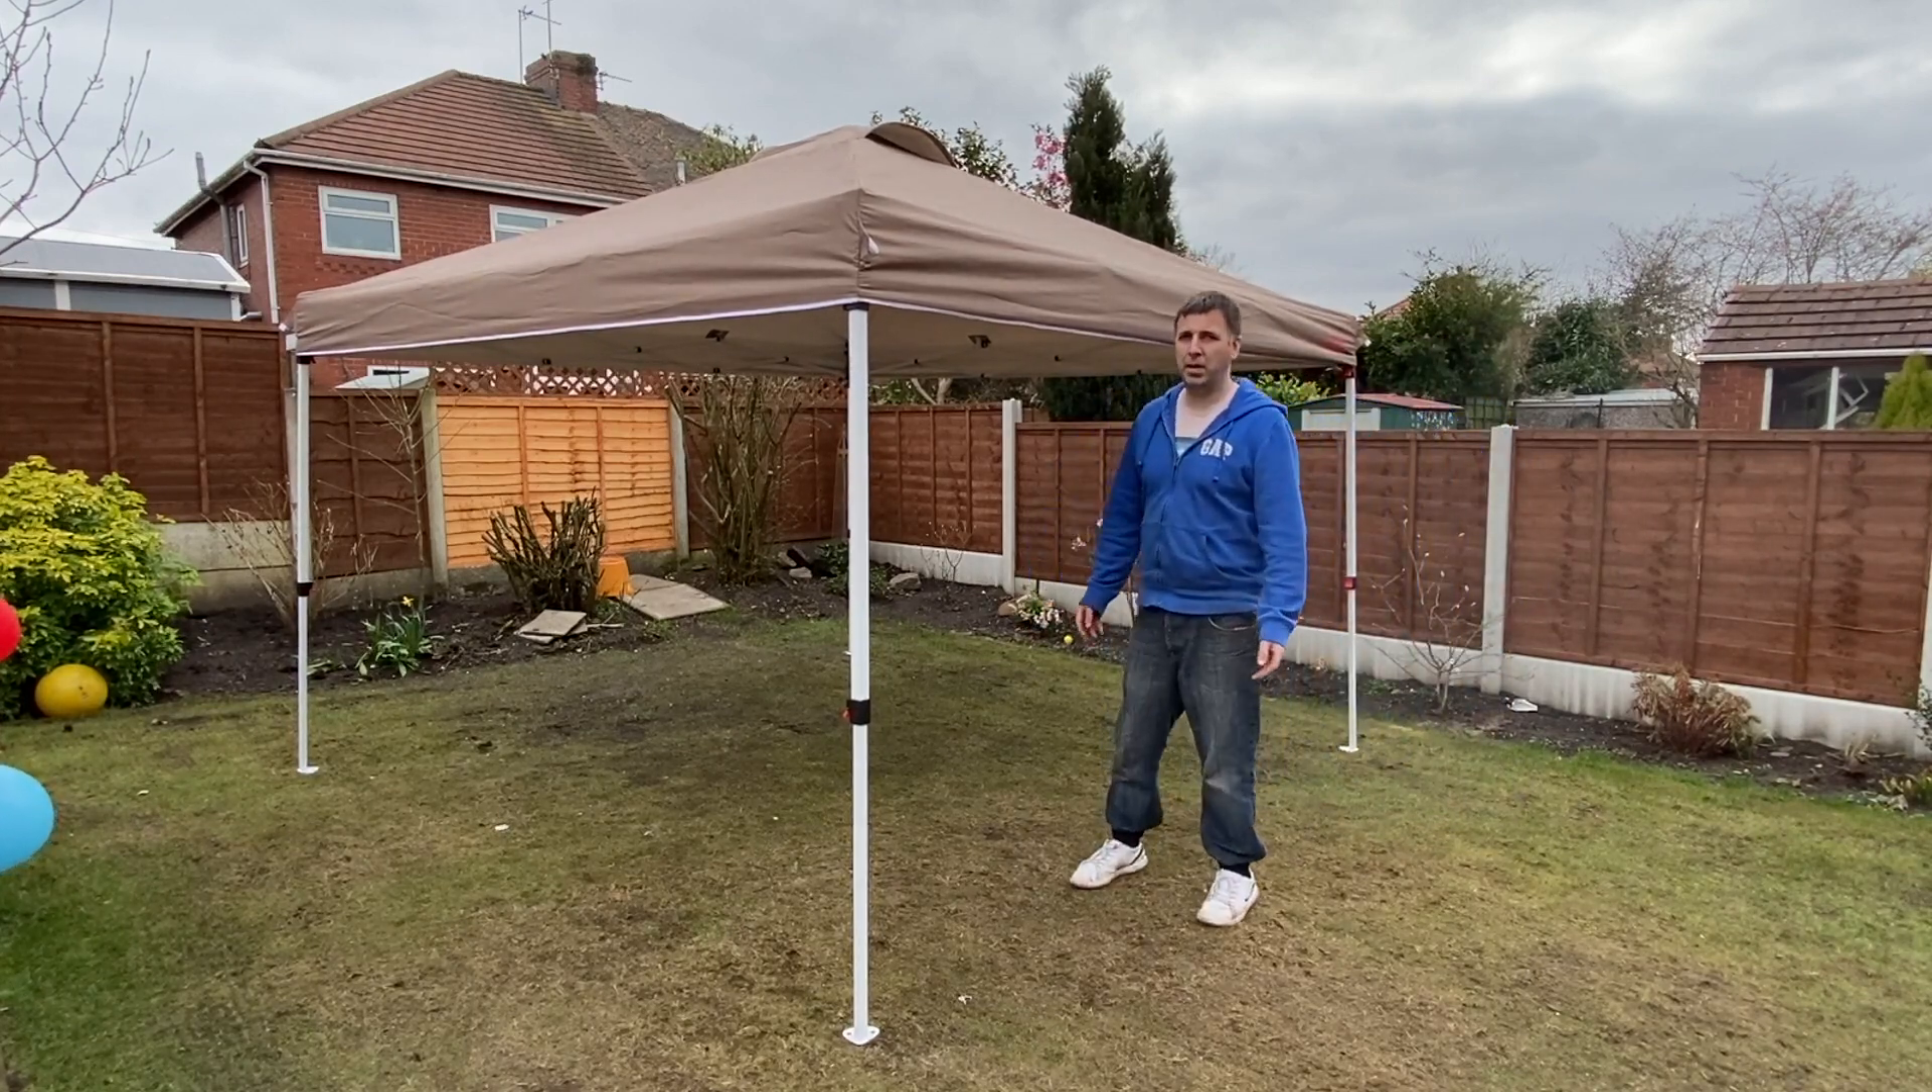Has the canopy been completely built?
Yes.